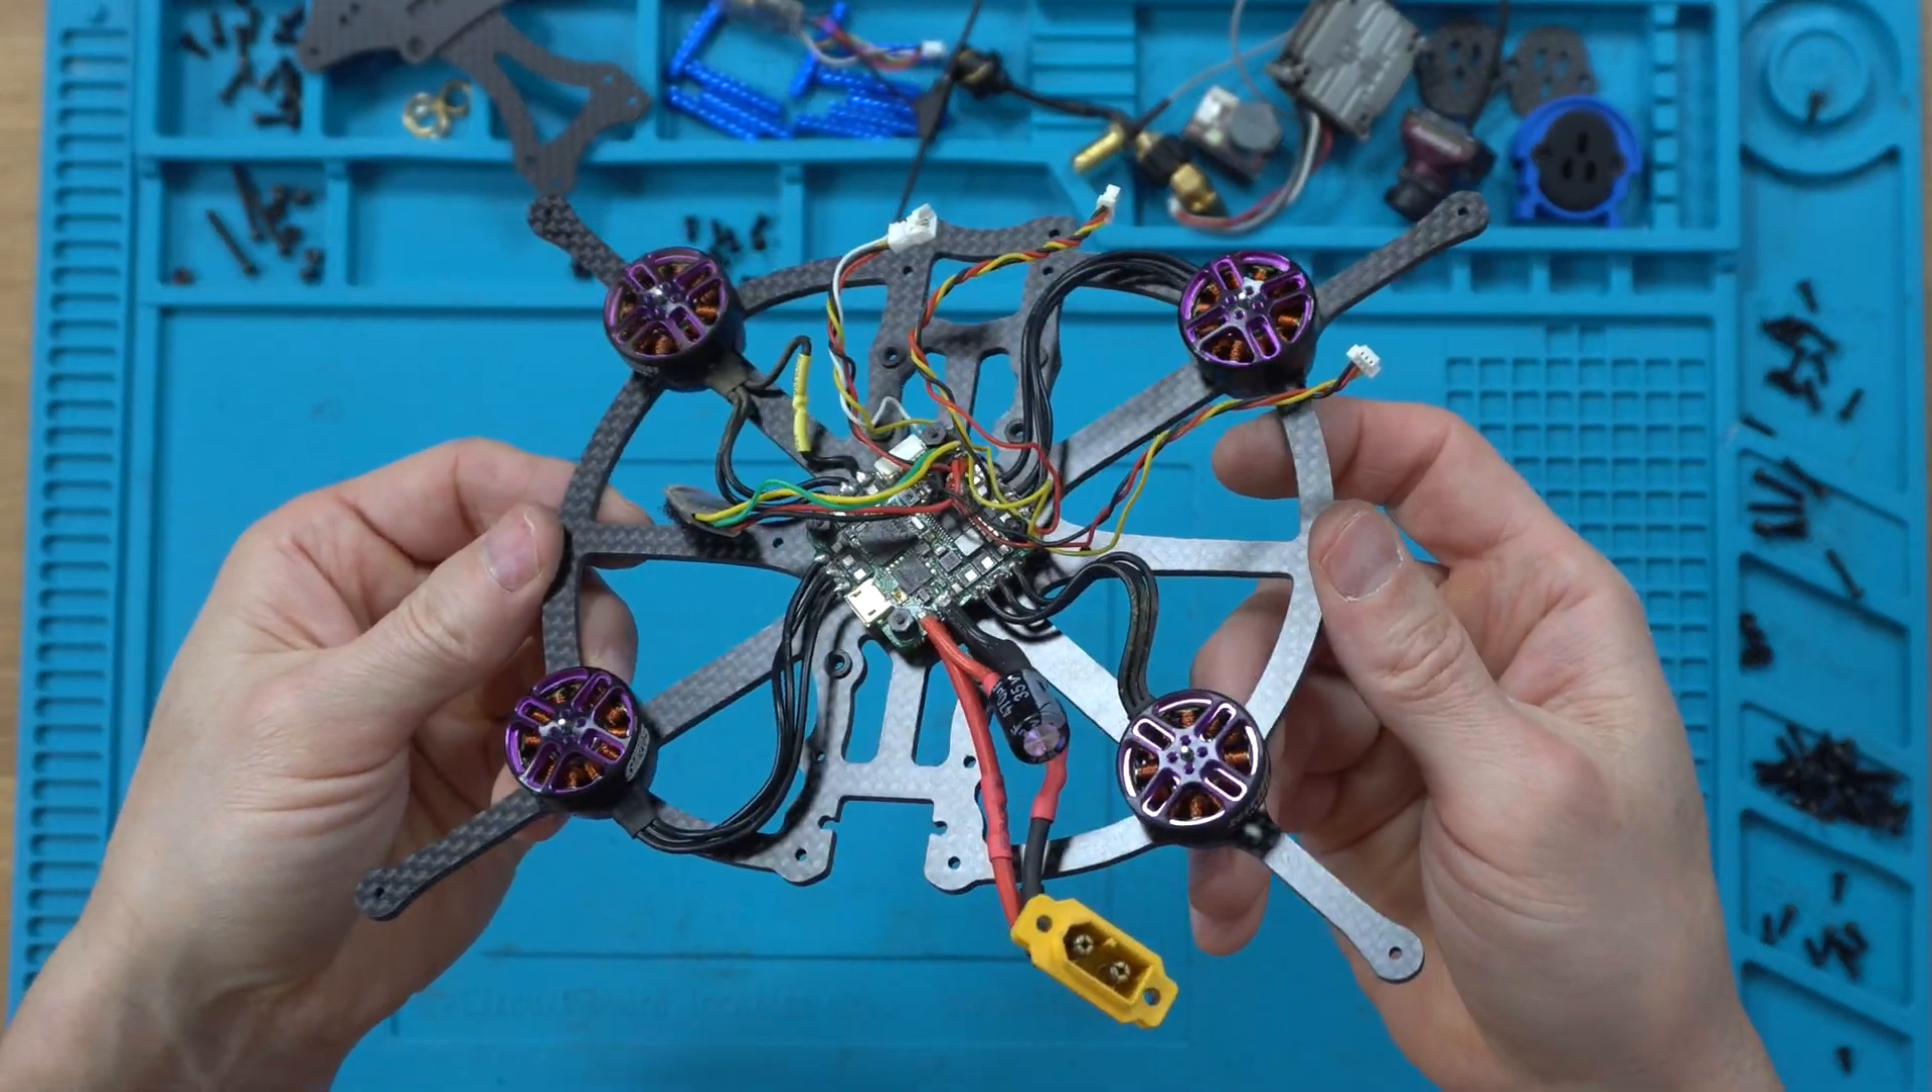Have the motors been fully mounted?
Yes.